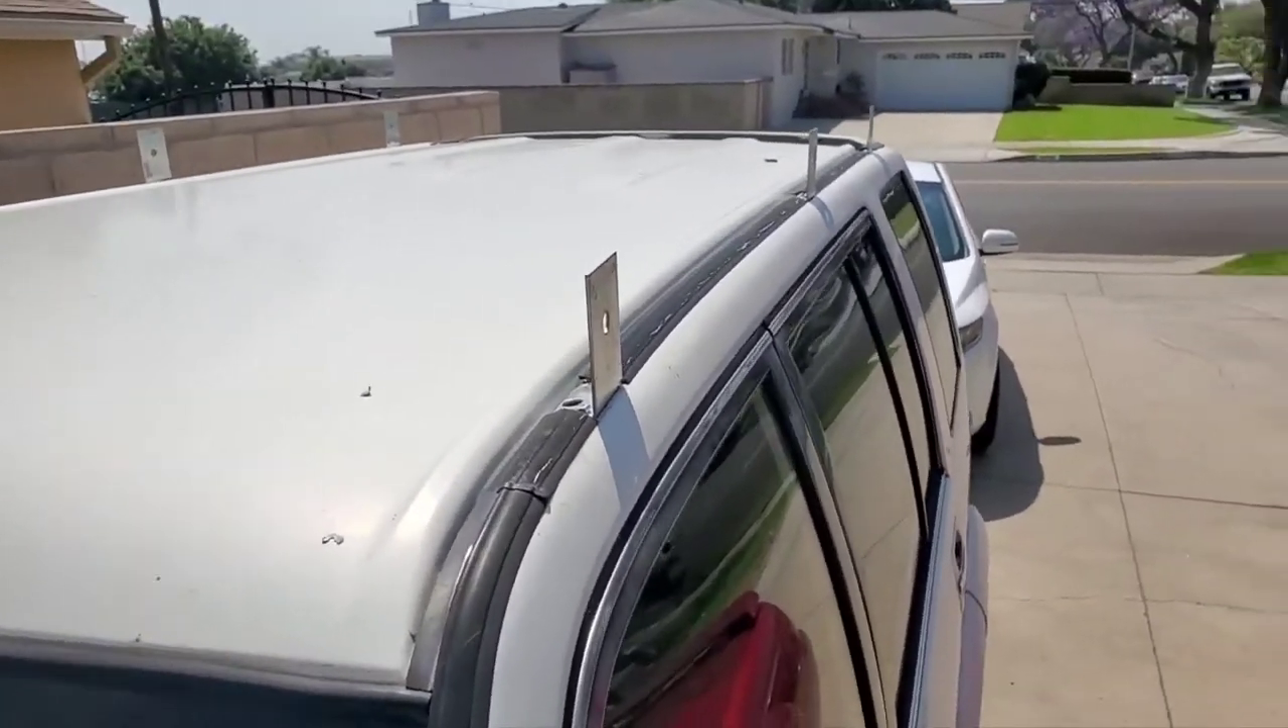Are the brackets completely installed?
Yes.